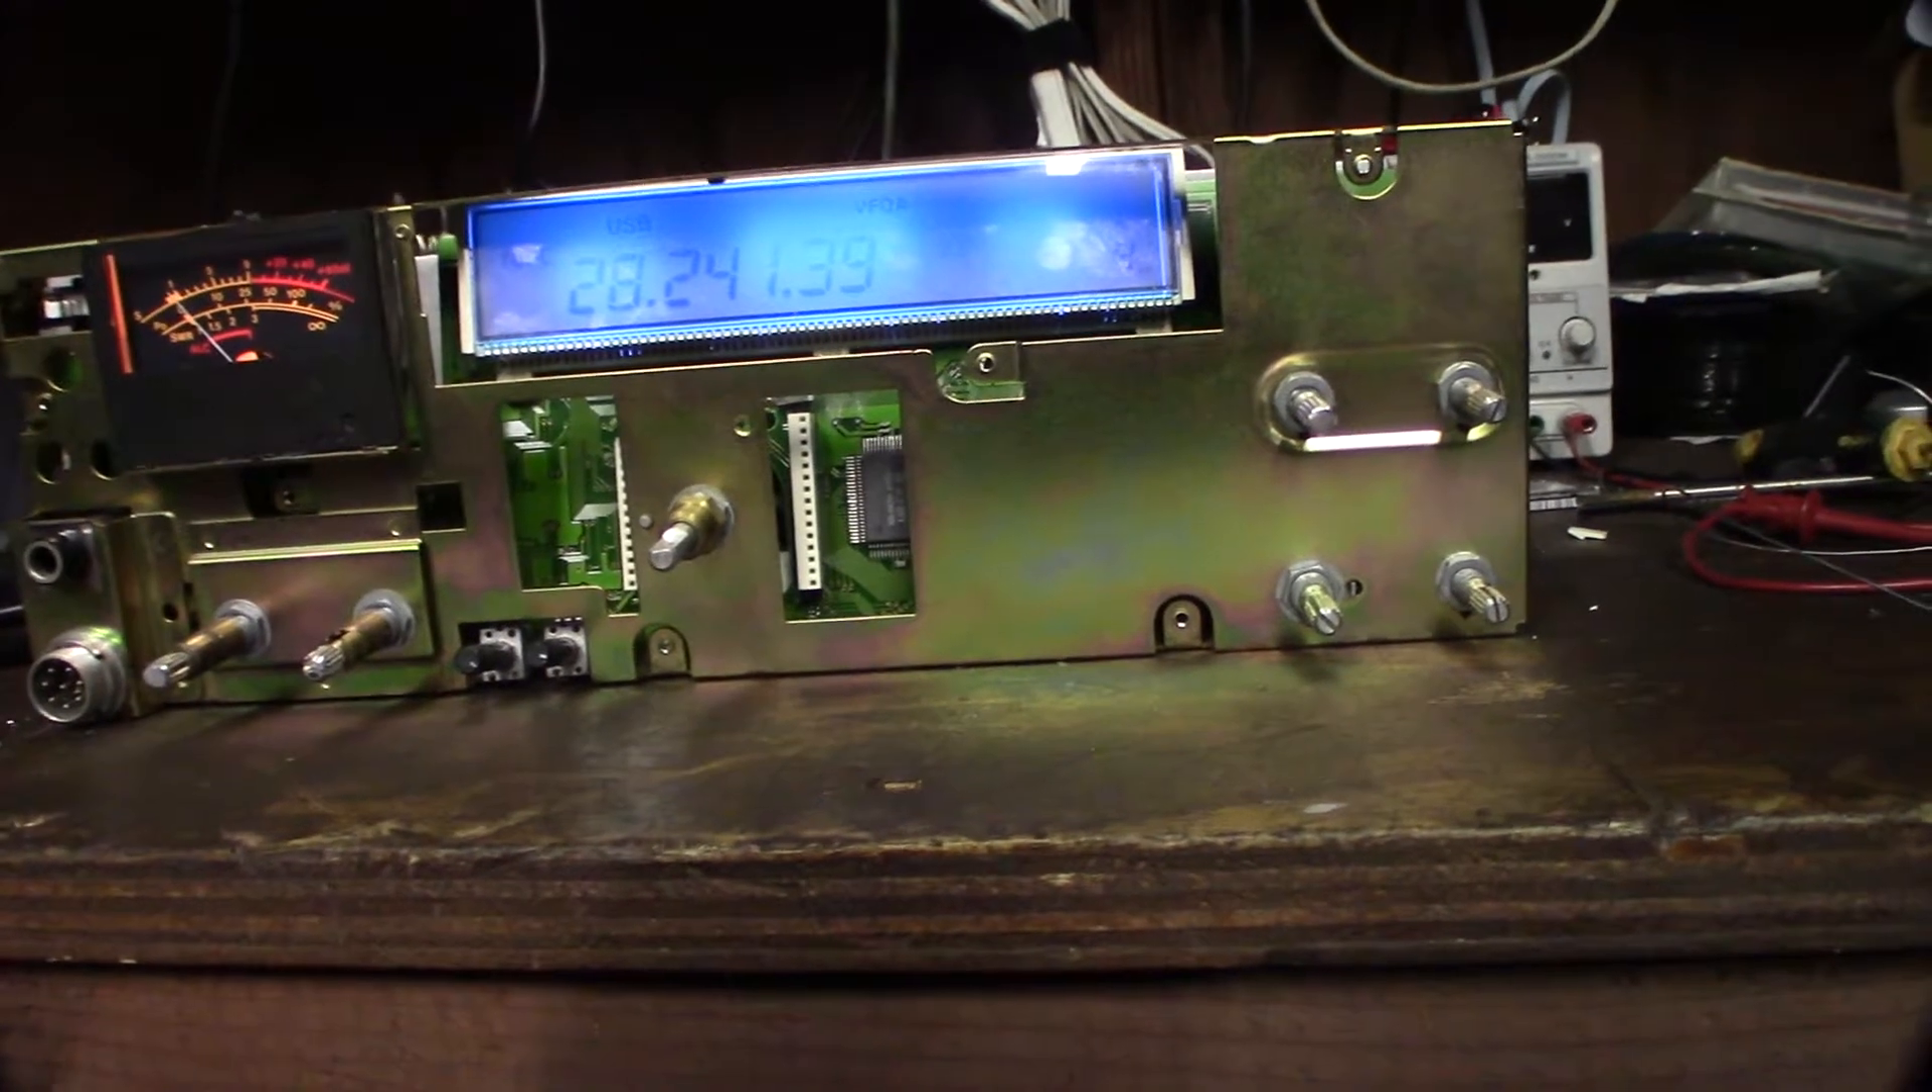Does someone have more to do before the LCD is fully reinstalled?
No.